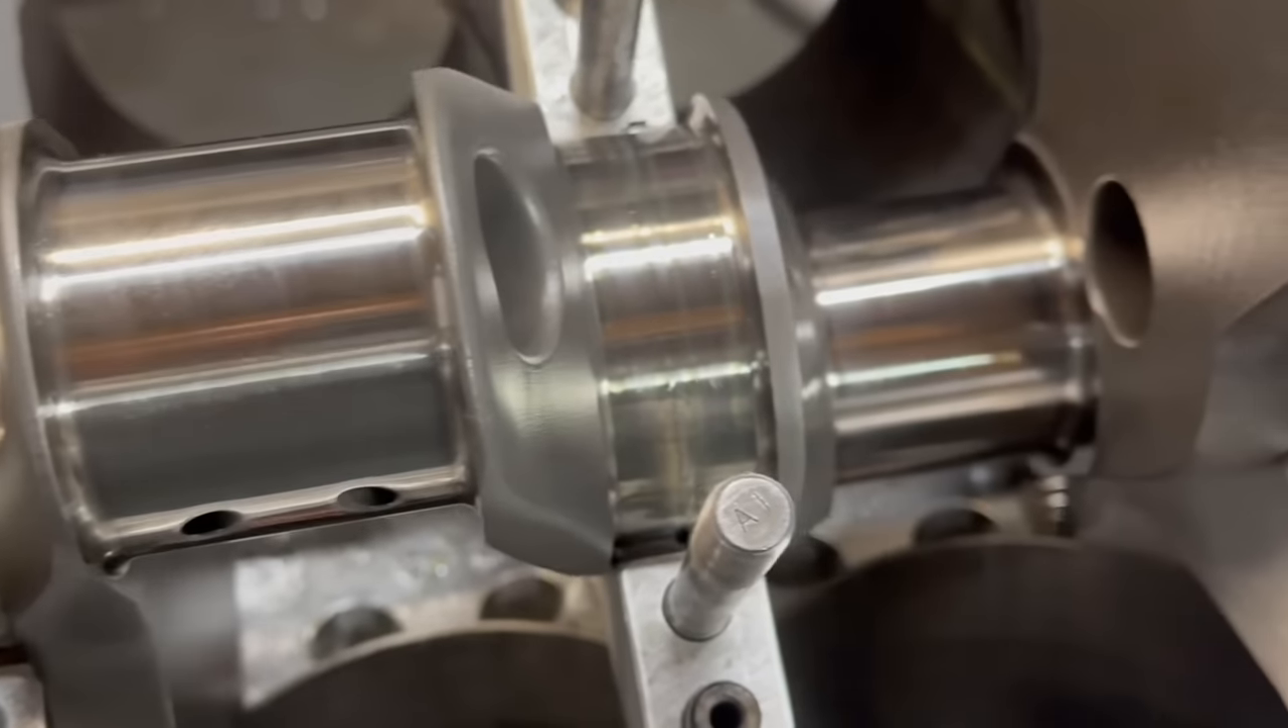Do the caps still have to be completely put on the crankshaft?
Yes.